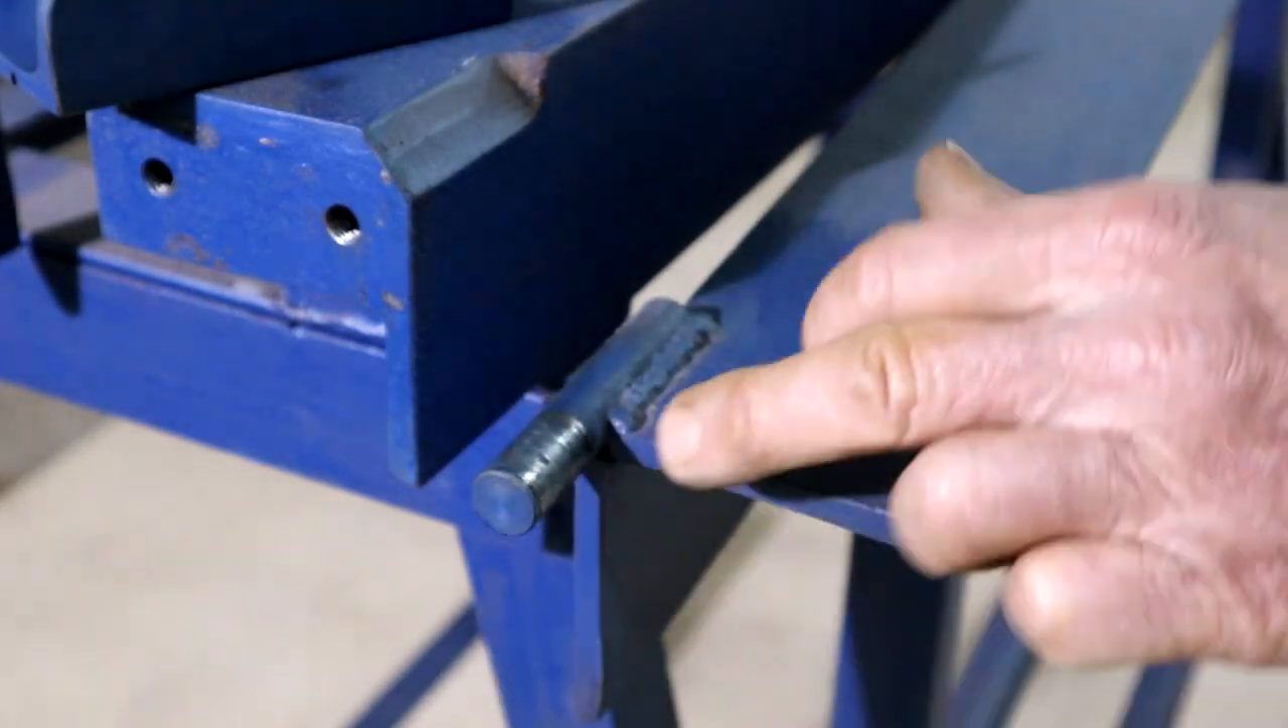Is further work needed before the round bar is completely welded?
No.